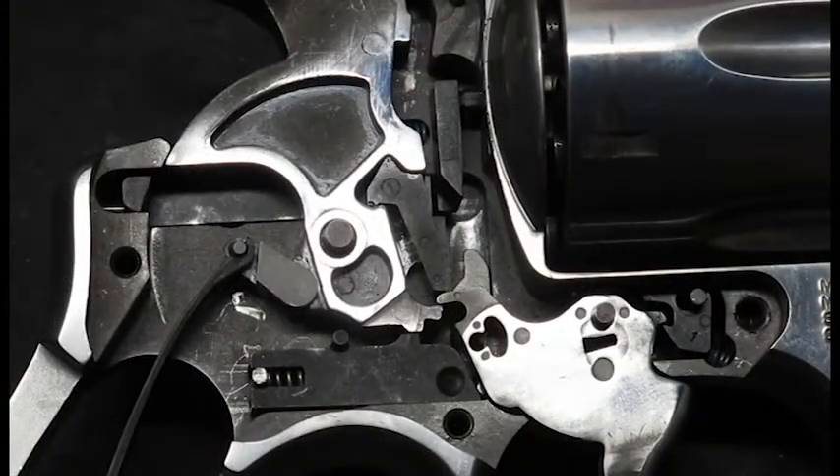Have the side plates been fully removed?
Yes.